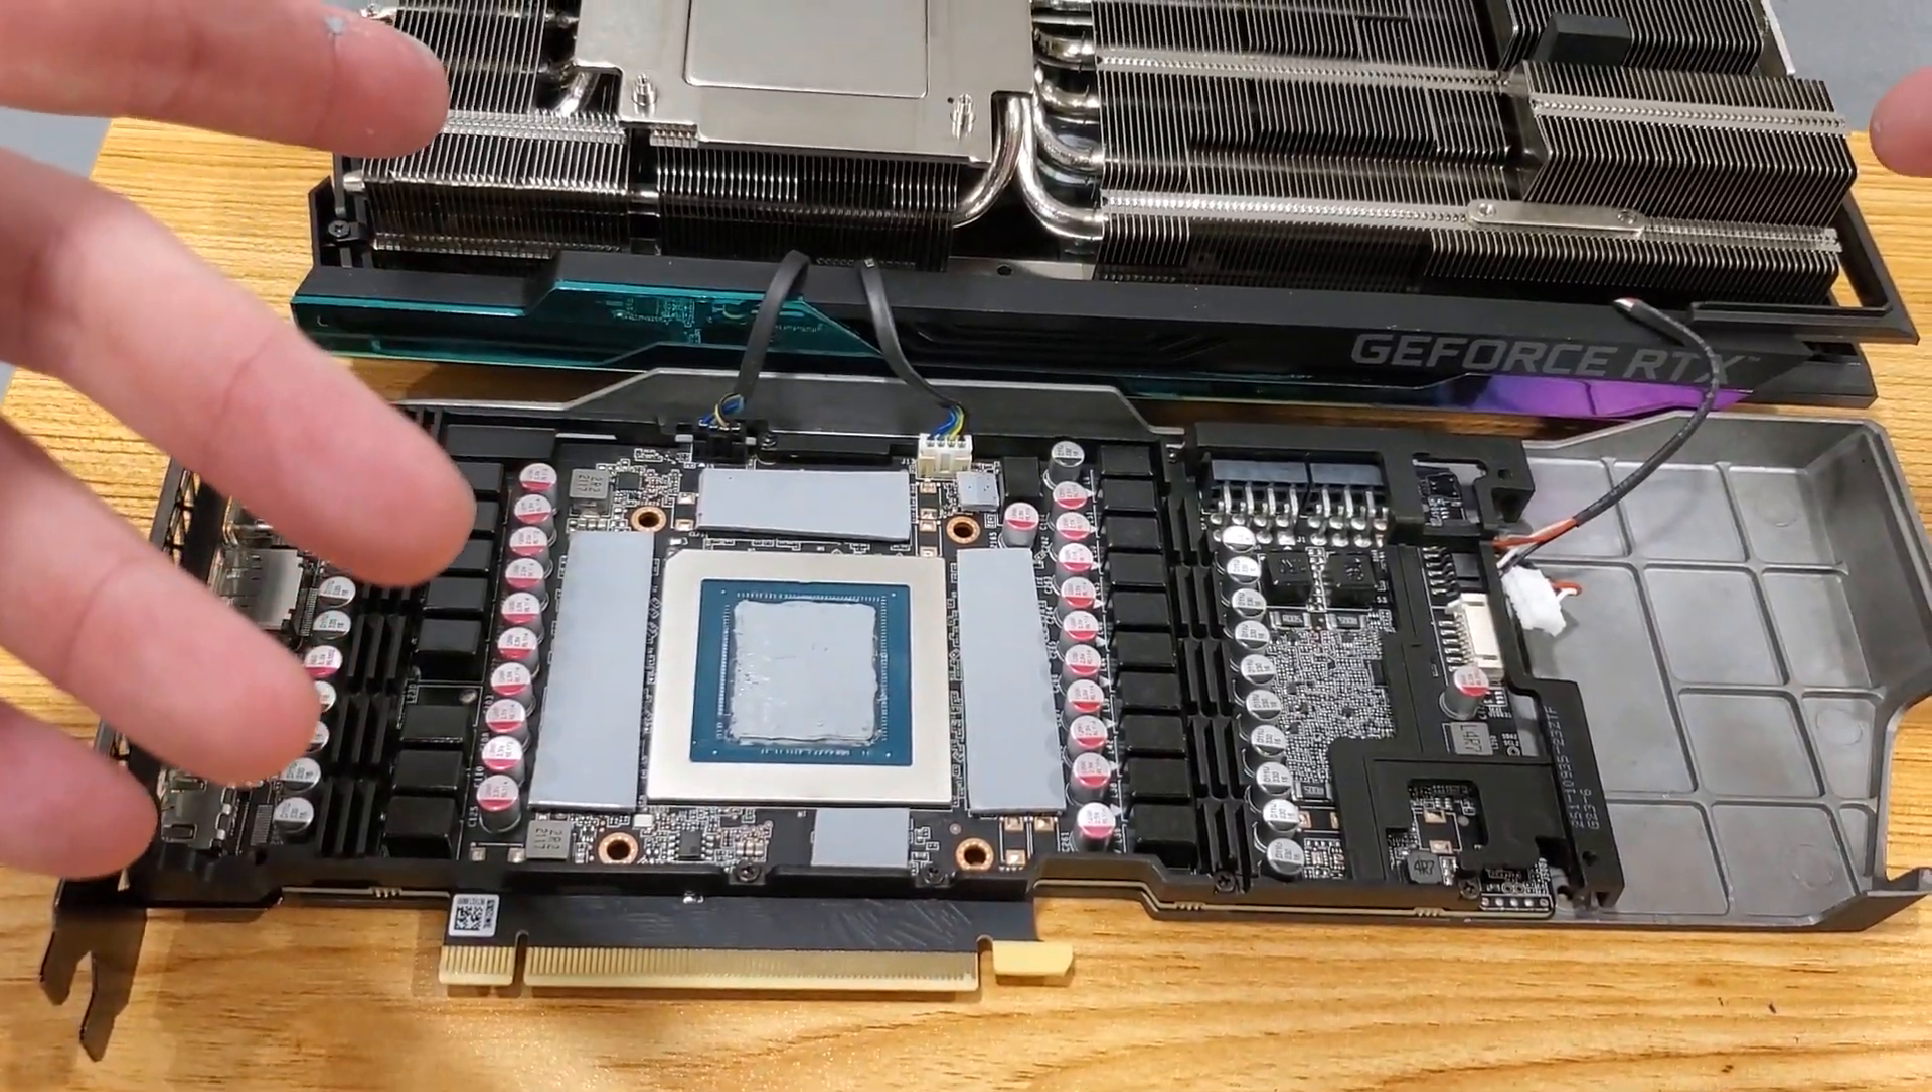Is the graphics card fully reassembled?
No.